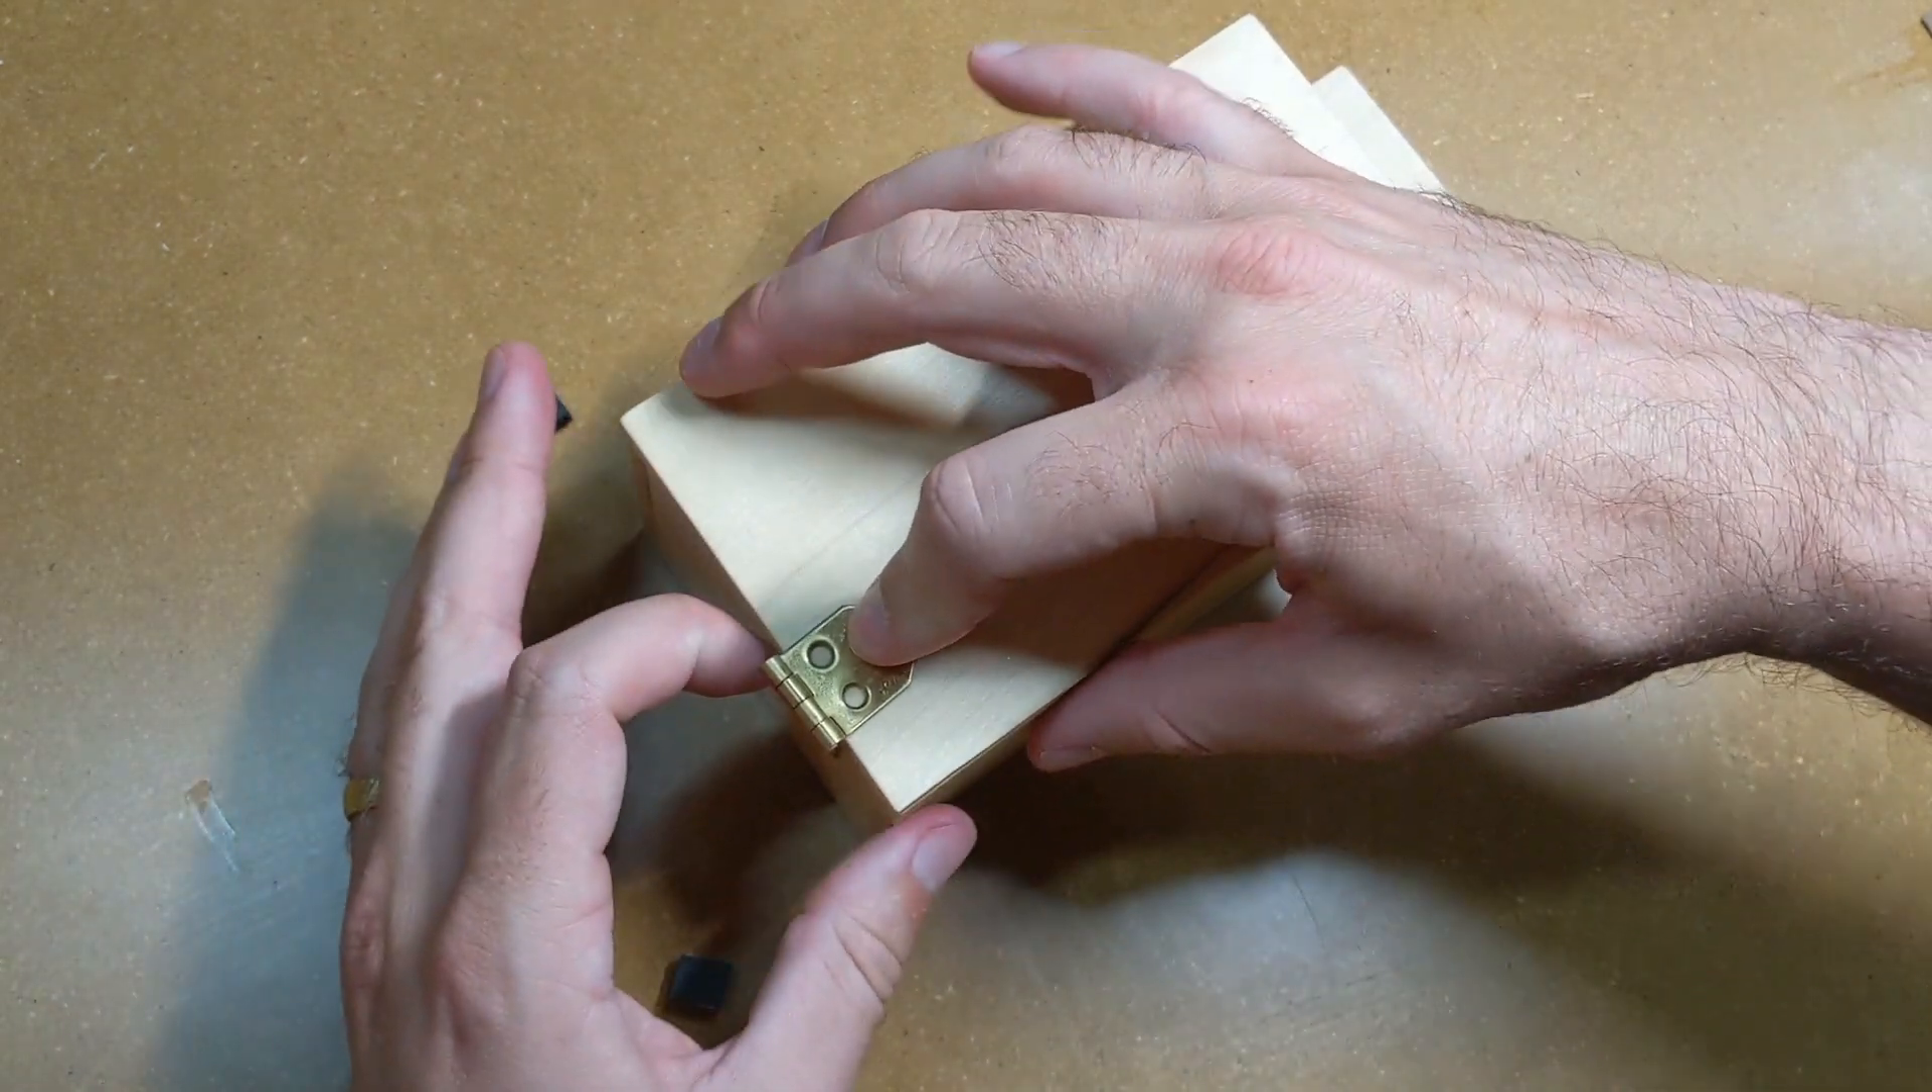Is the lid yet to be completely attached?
Yes.